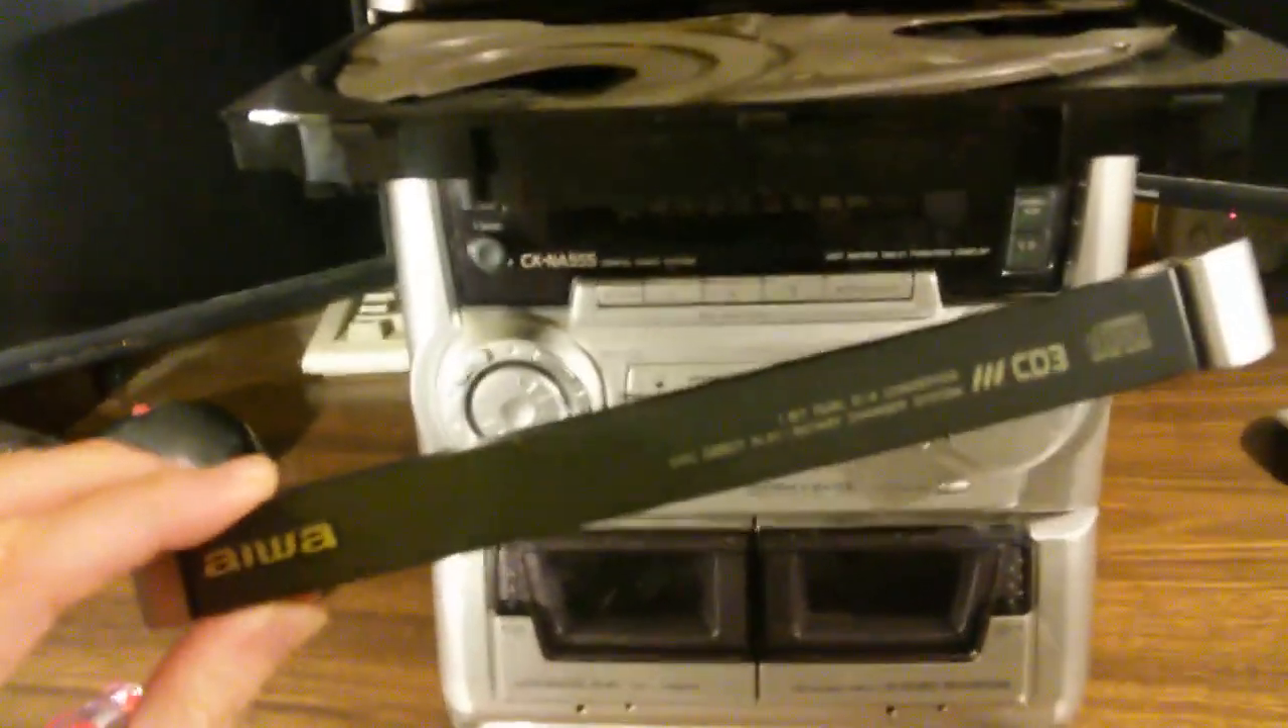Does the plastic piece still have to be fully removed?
No.